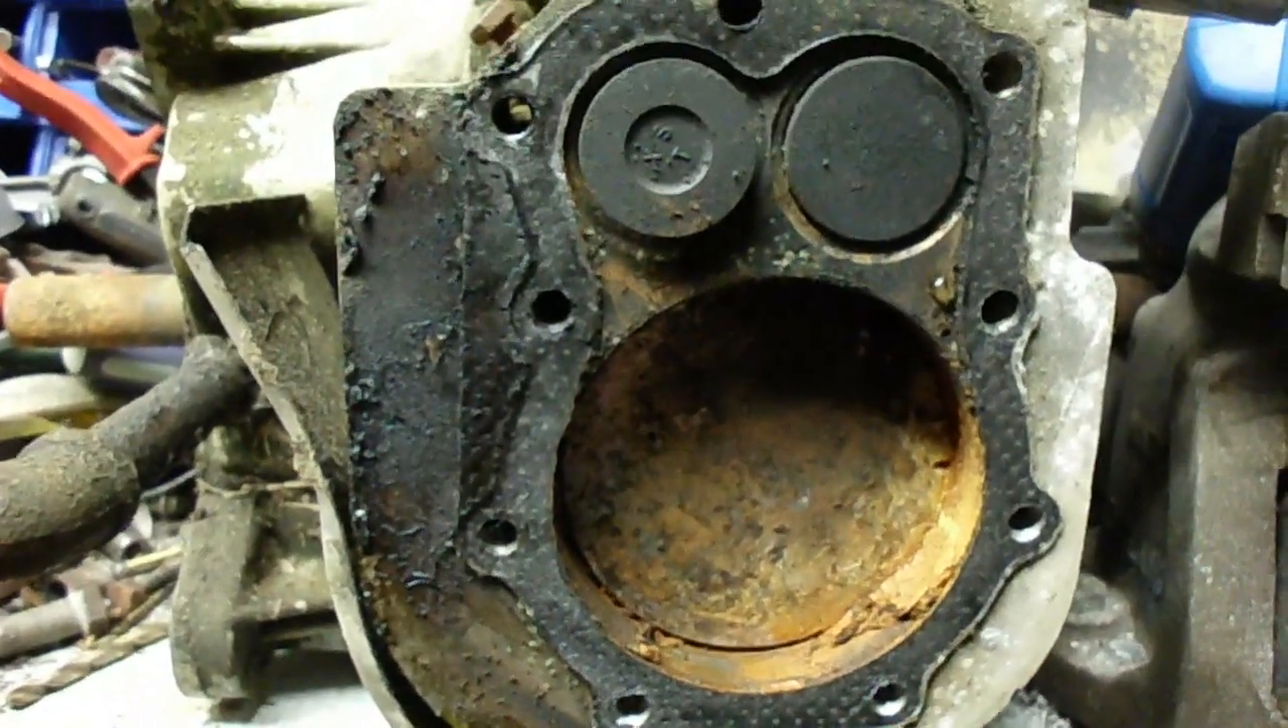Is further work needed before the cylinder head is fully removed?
No.